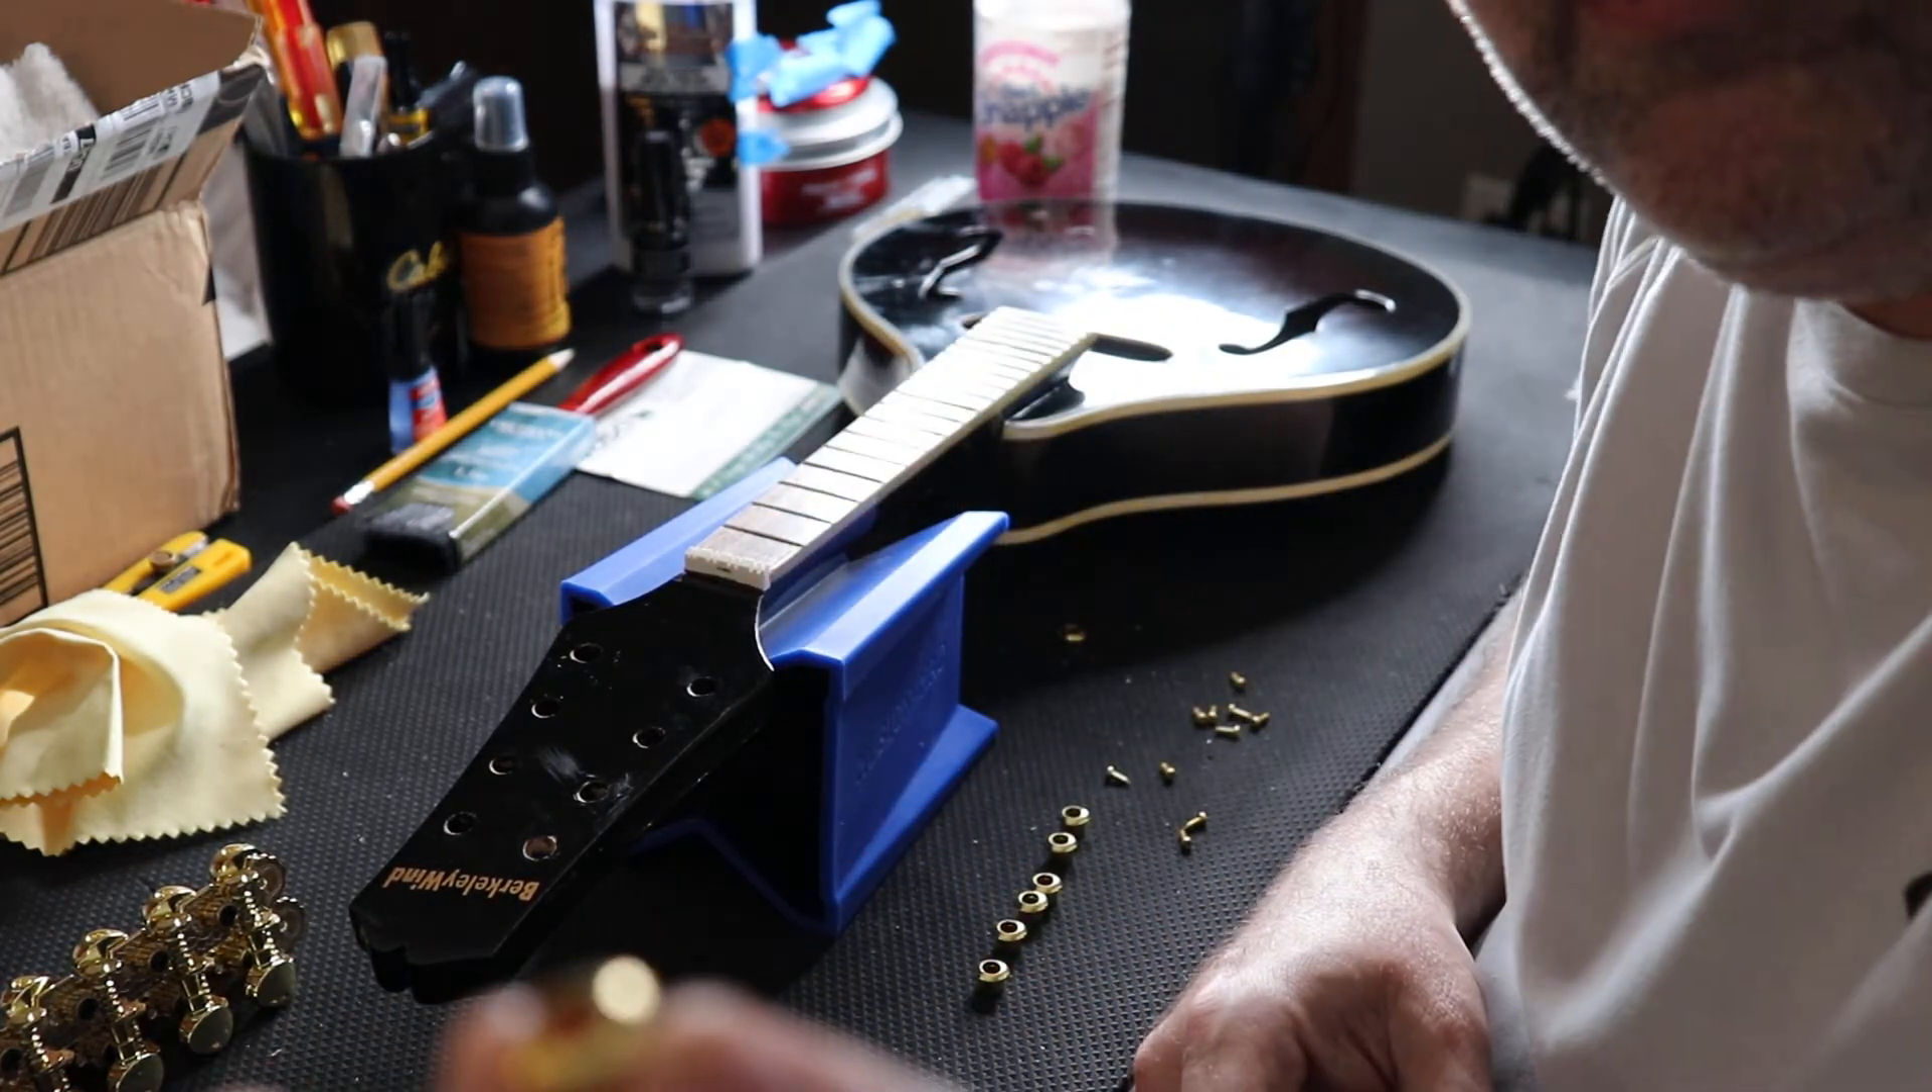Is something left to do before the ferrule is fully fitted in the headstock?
Yes.